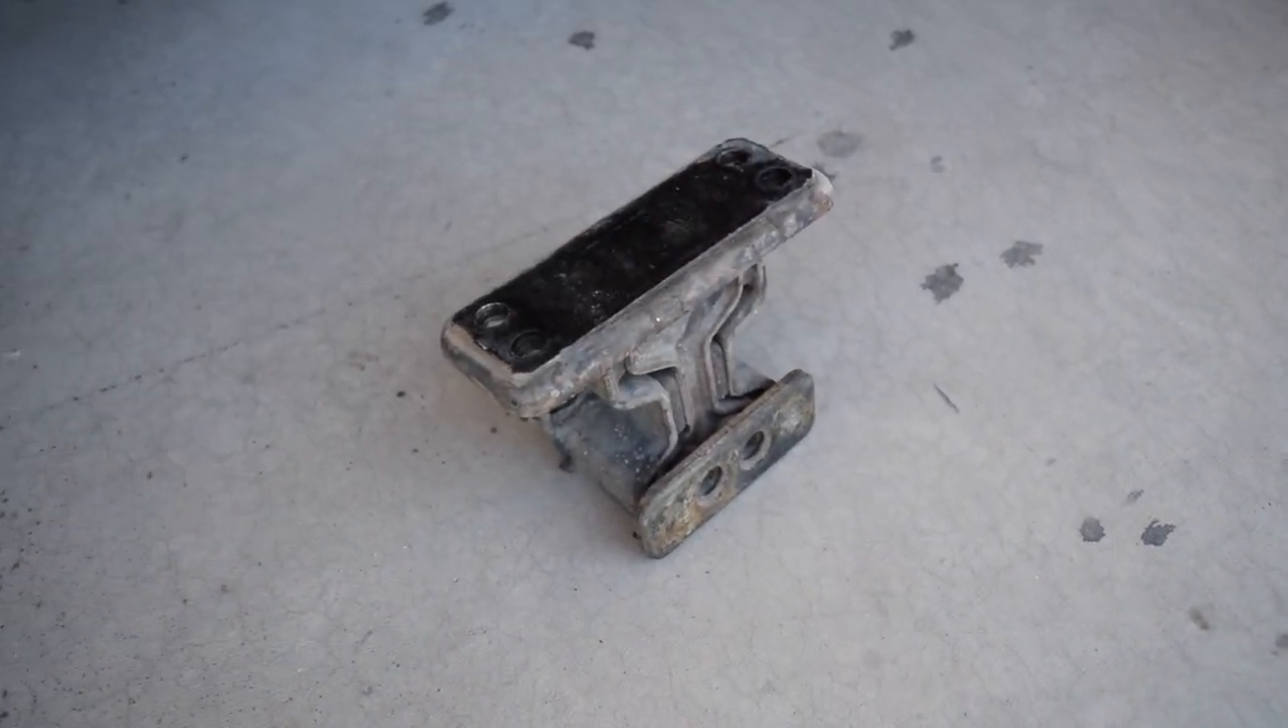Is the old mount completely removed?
Yes.